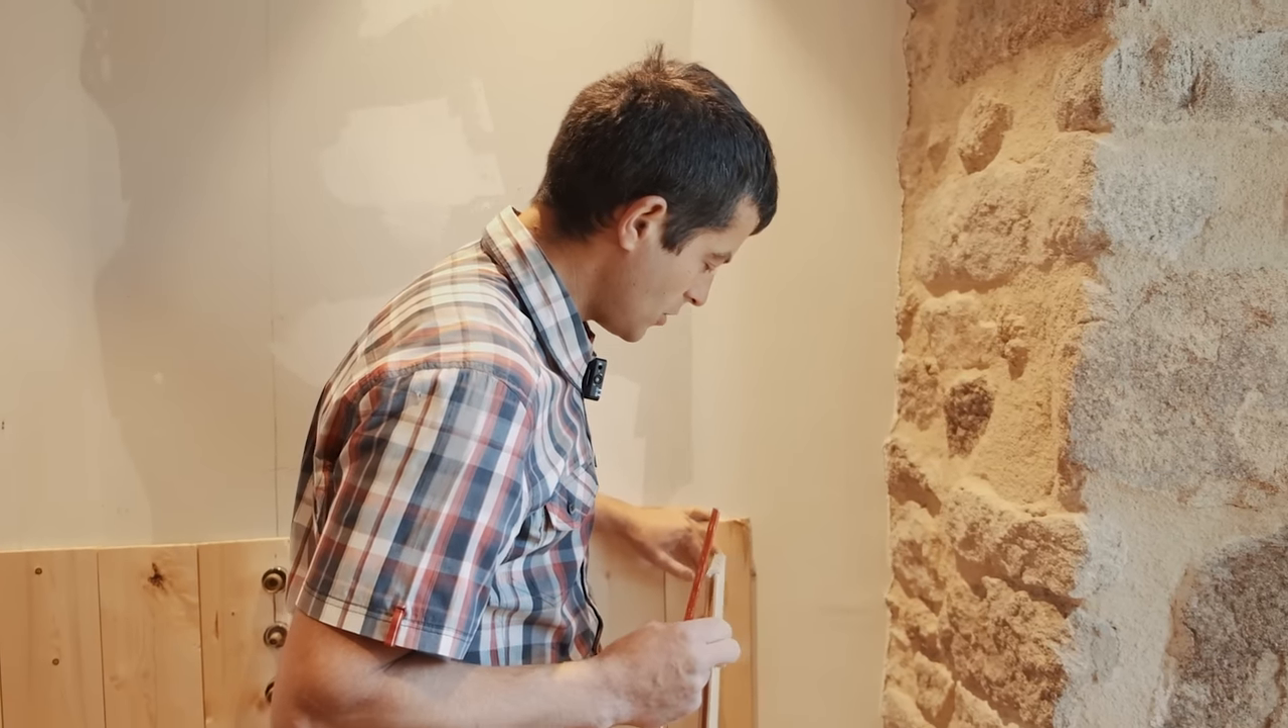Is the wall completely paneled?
No.